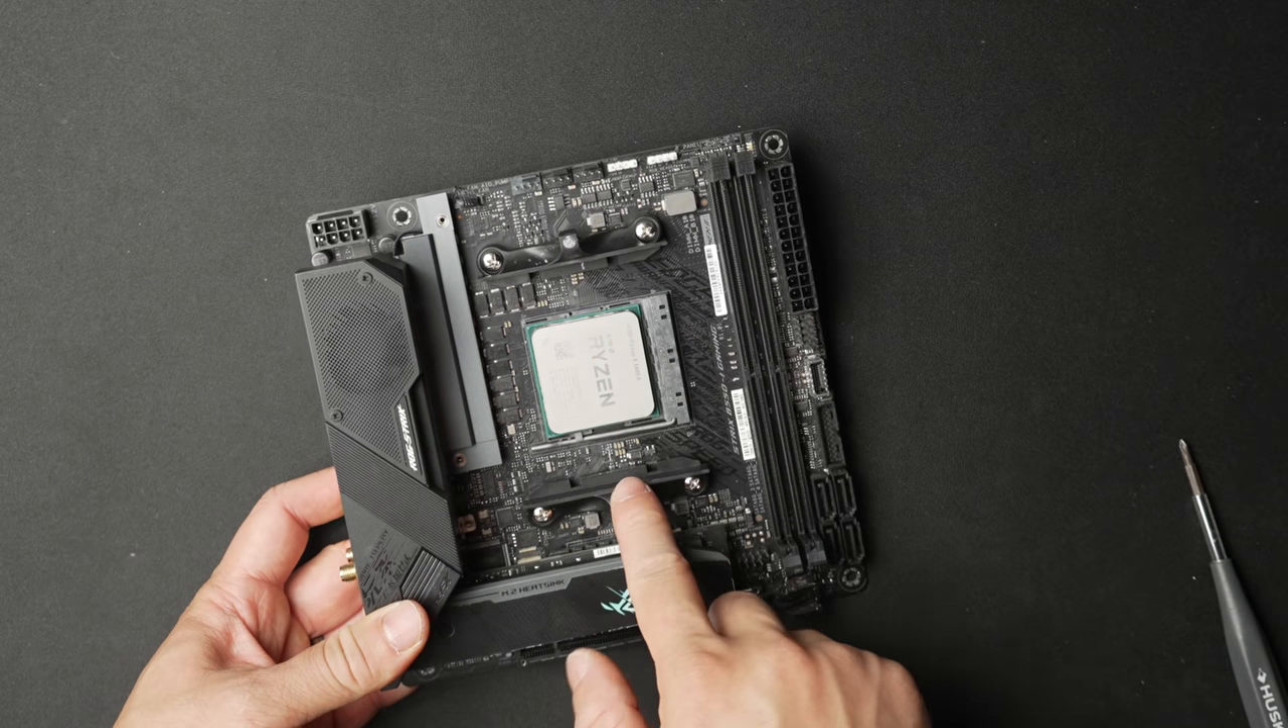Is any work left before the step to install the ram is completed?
Yes.